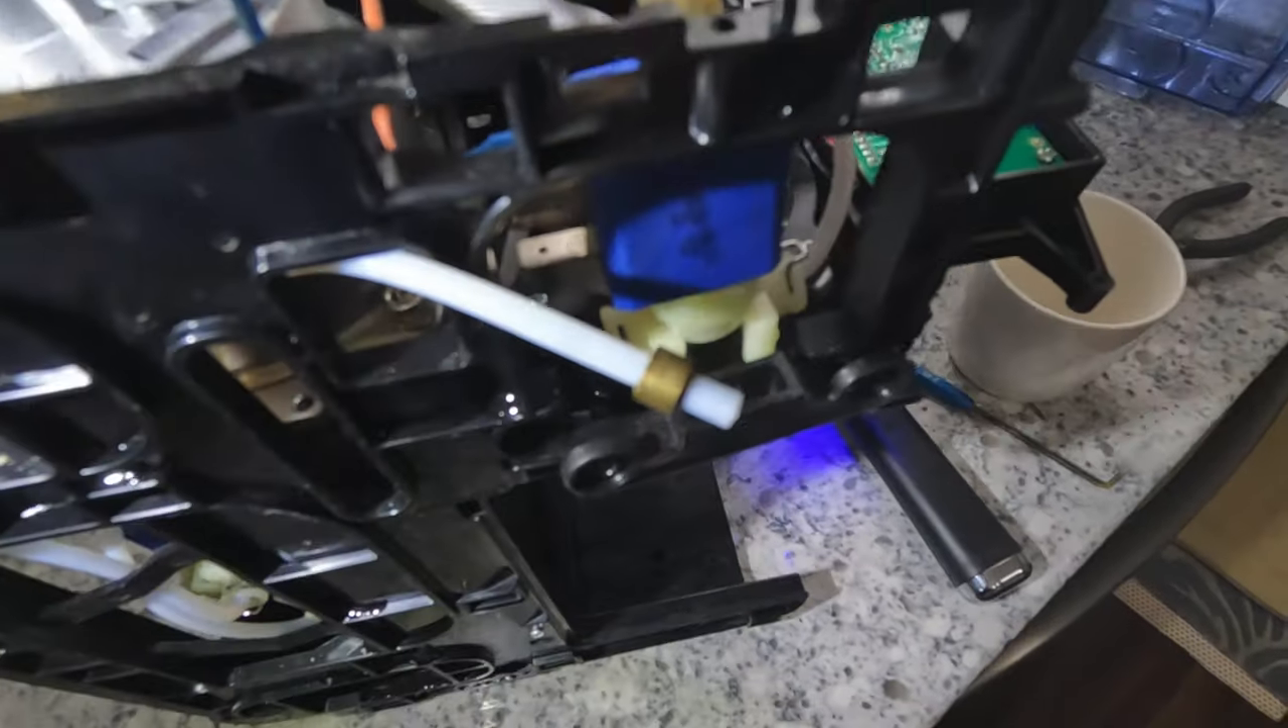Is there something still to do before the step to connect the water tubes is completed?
Yes.